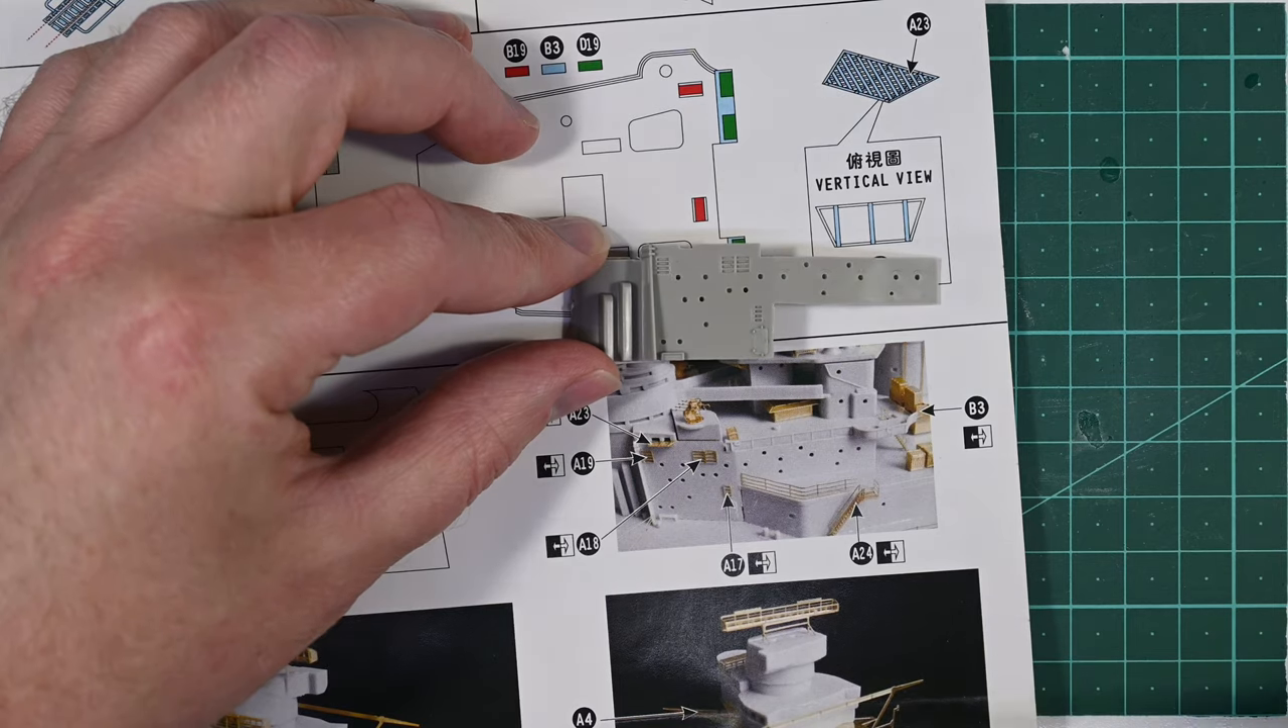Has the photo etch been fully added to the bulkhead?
No.